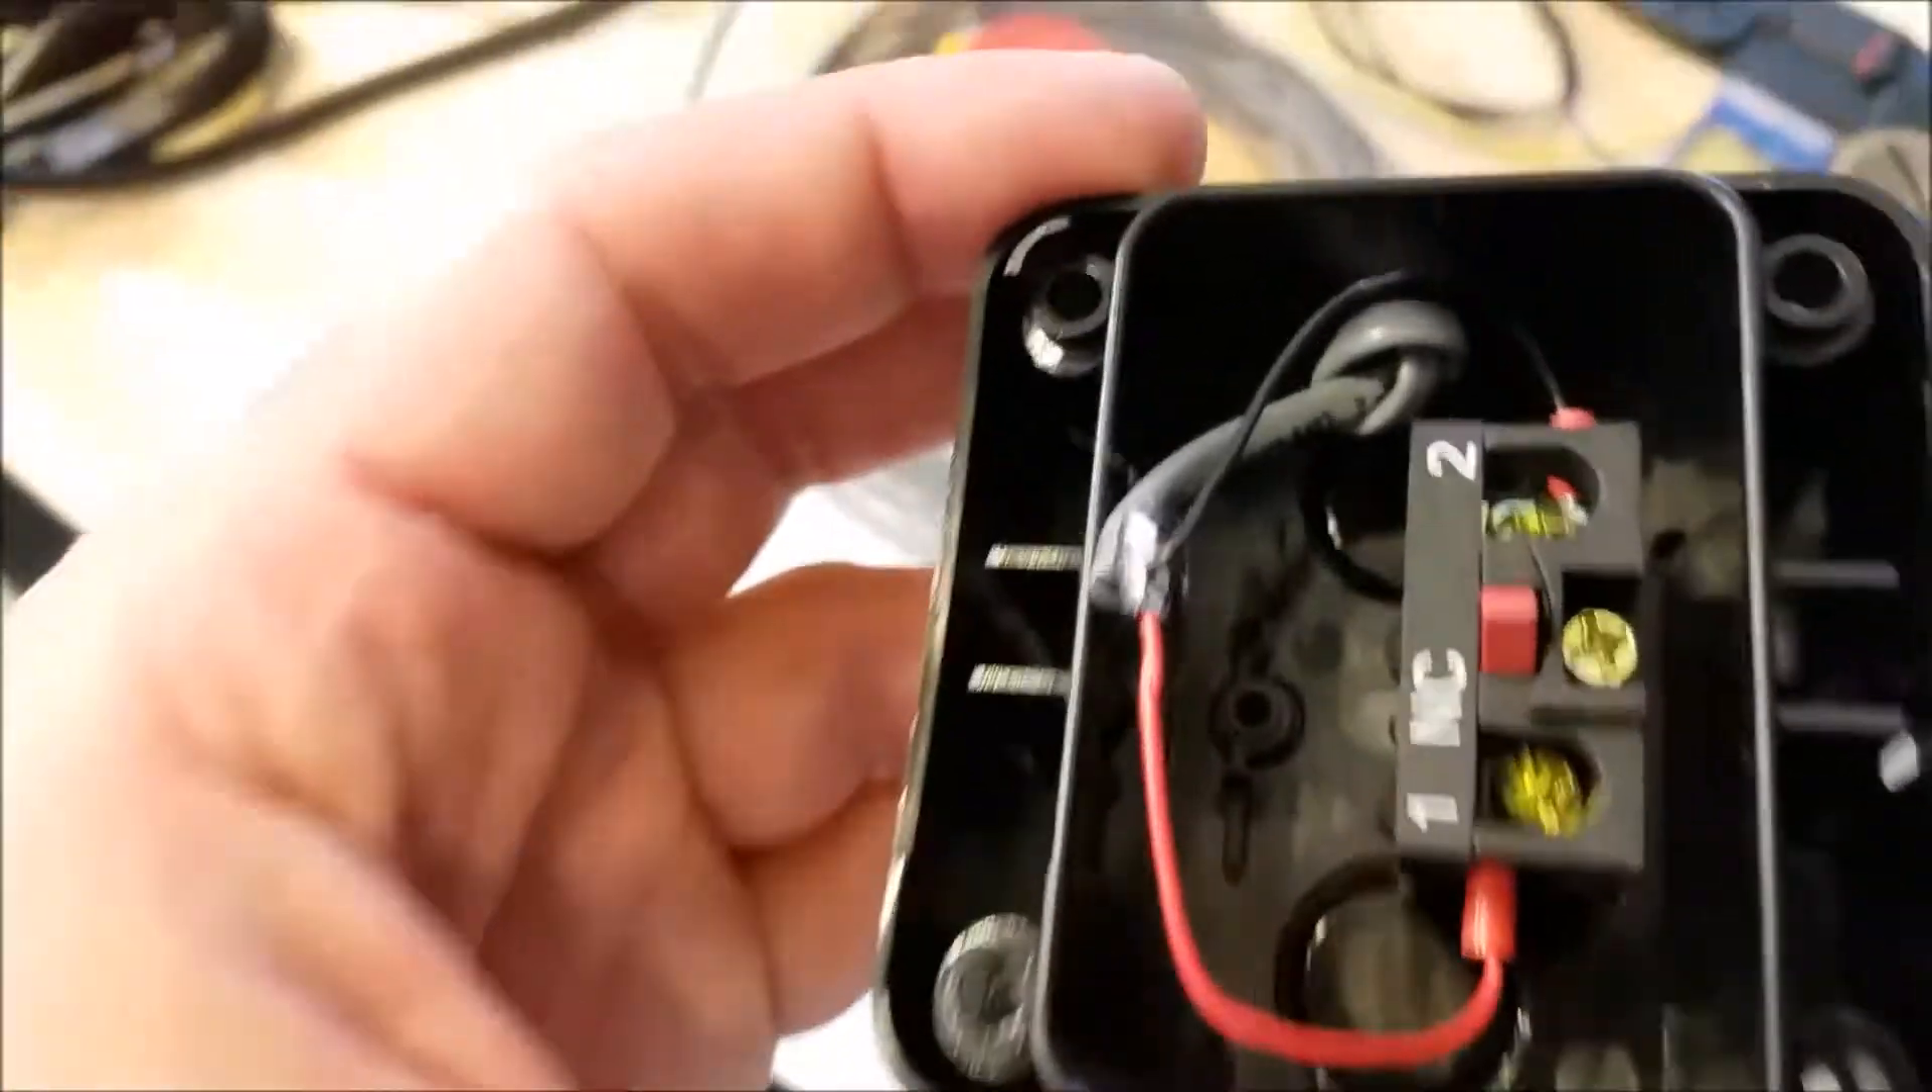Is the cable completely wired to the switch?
Yes.